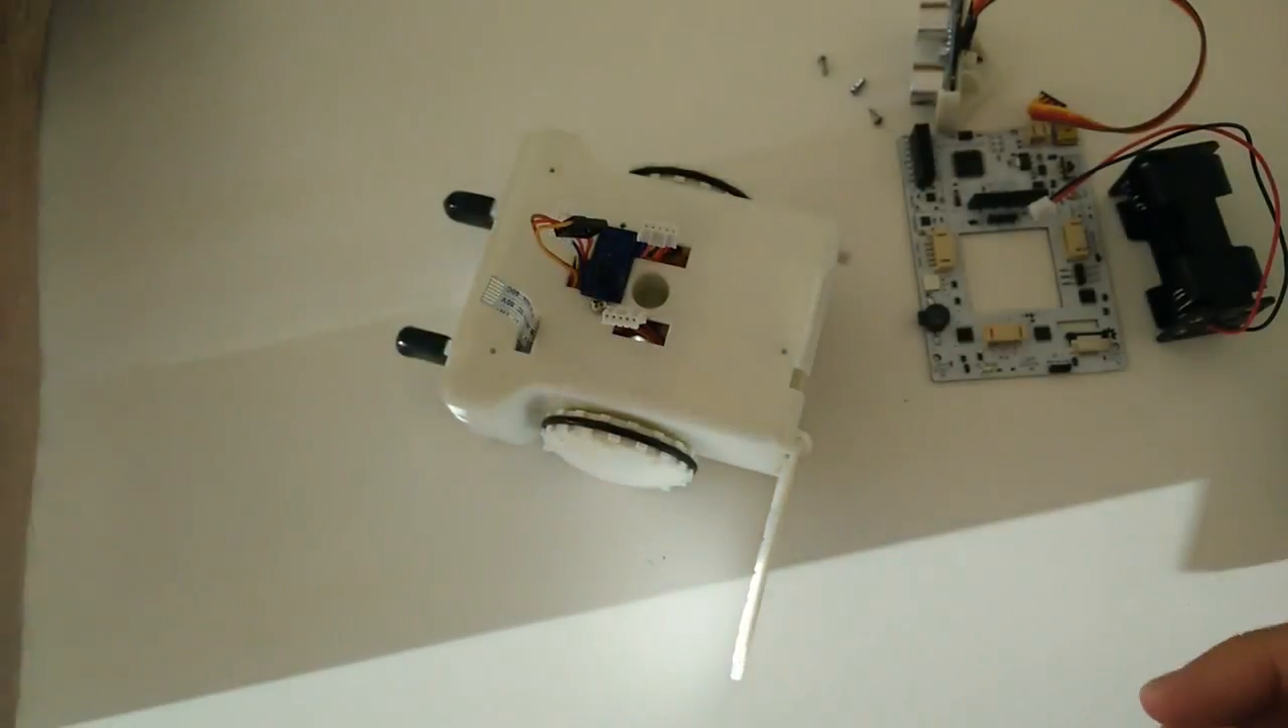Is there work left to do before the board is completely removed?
No.